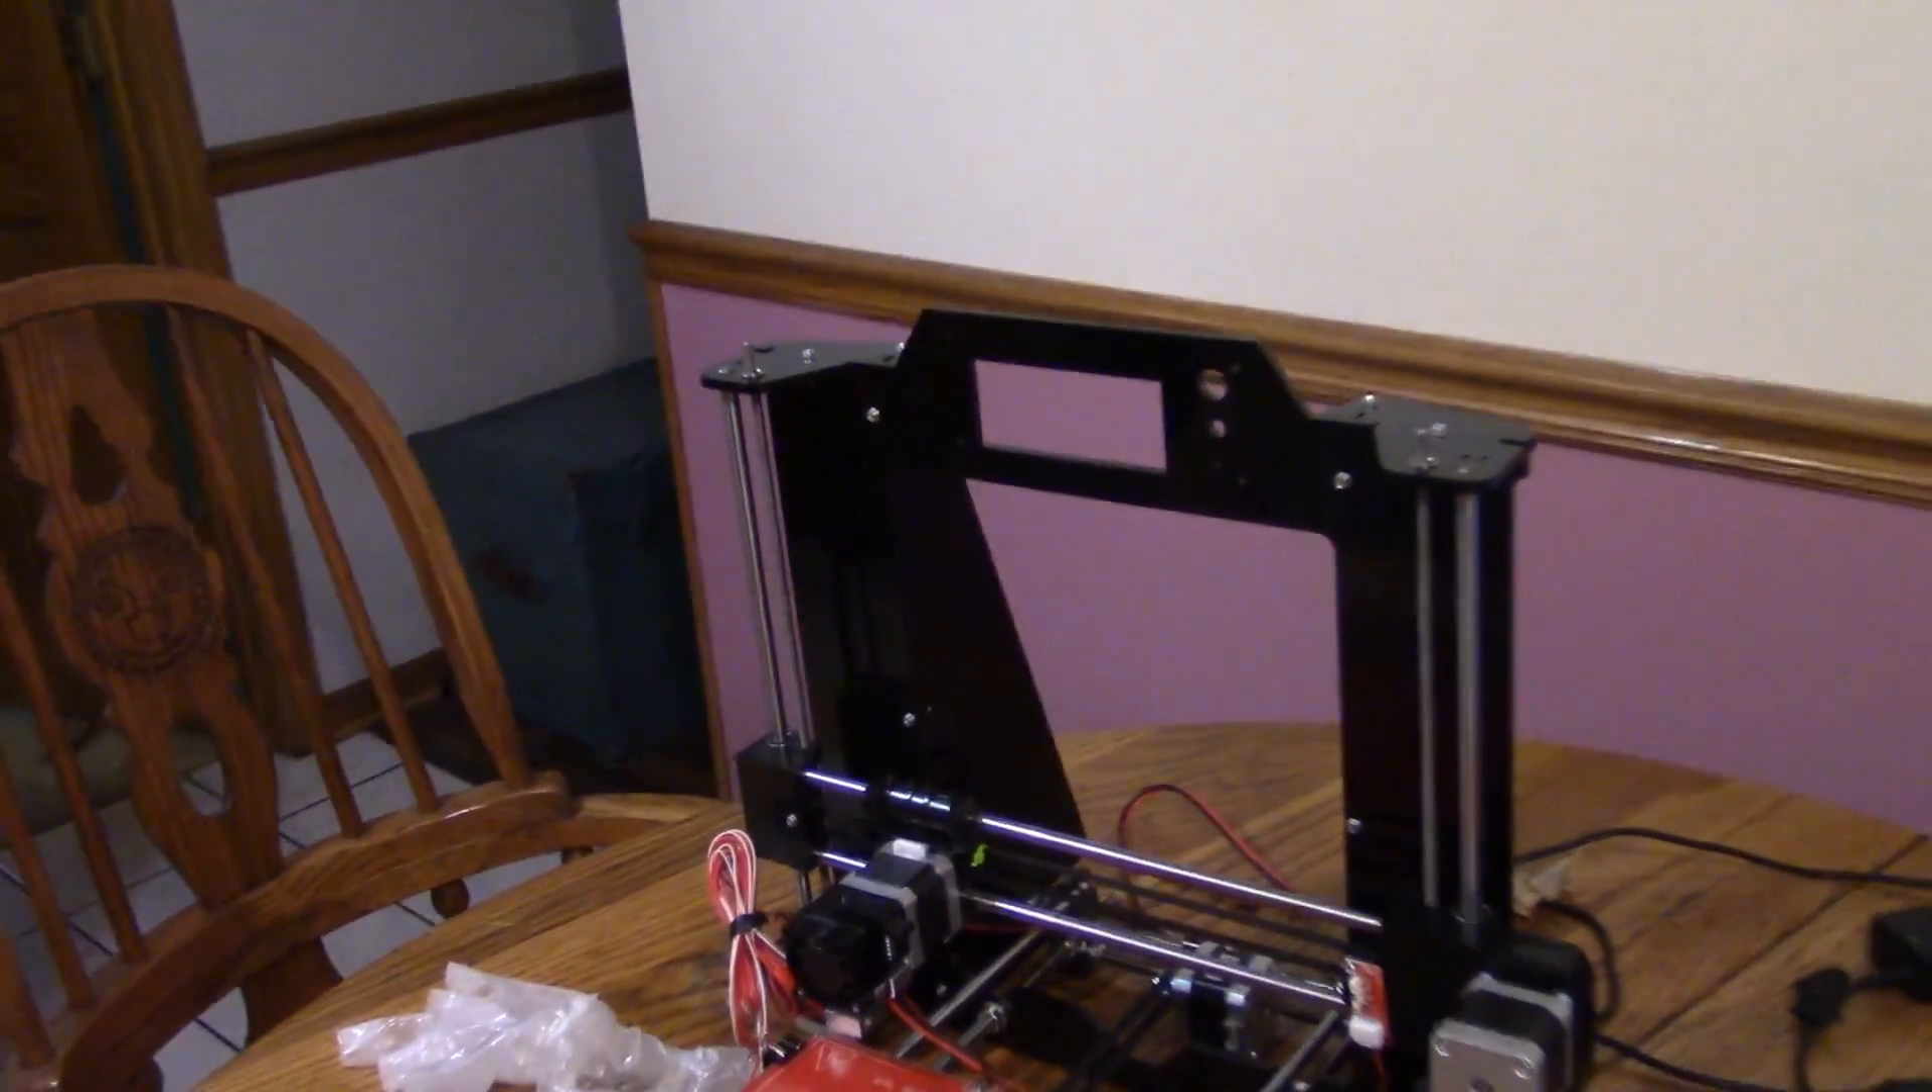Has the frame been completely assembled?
Yes.